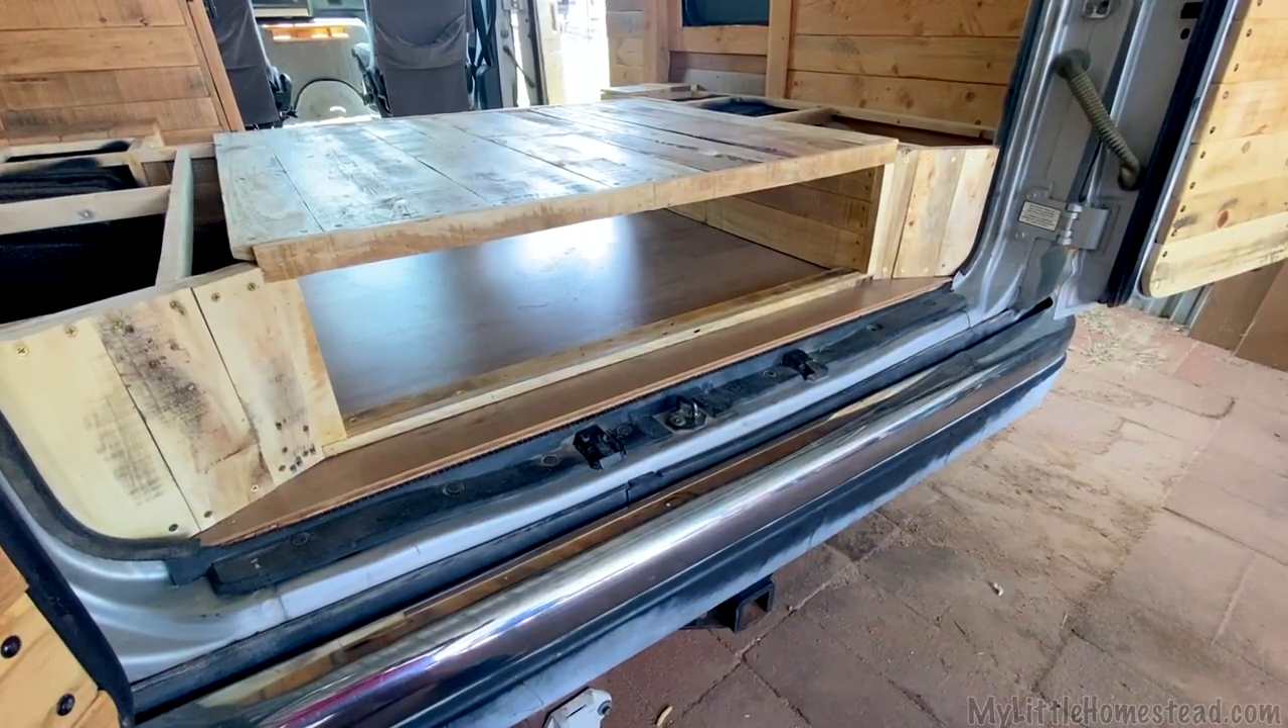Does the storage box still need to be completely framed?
No.